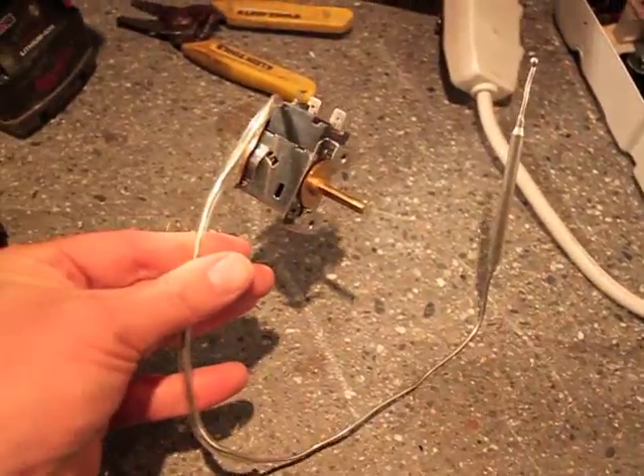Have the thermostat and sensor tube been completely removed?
Yes.